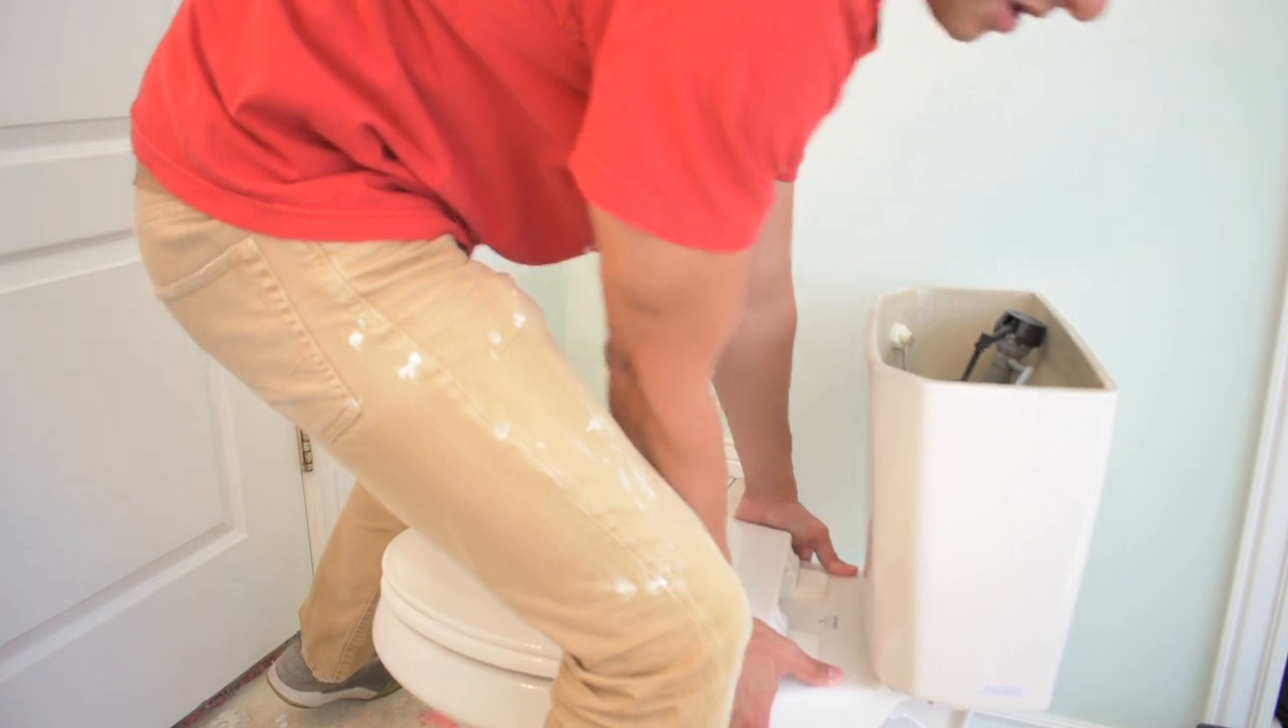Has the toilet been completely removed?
No.